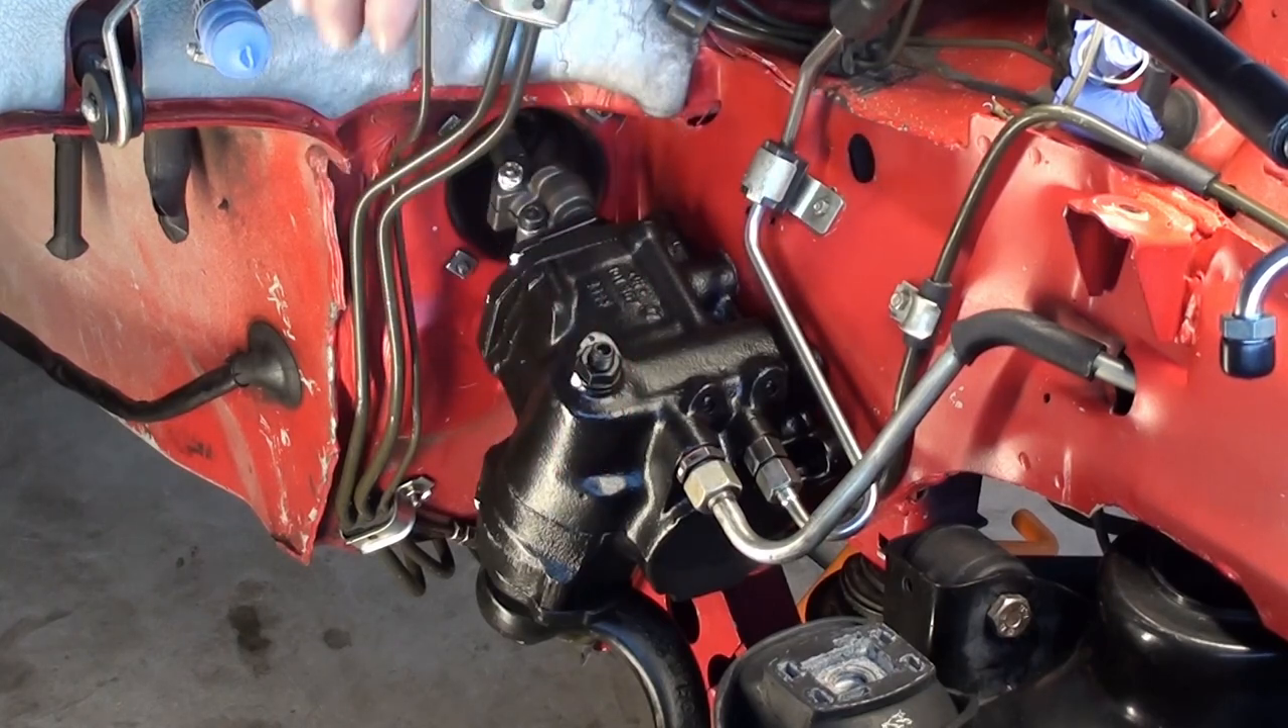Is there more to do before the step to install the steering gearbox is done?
No.